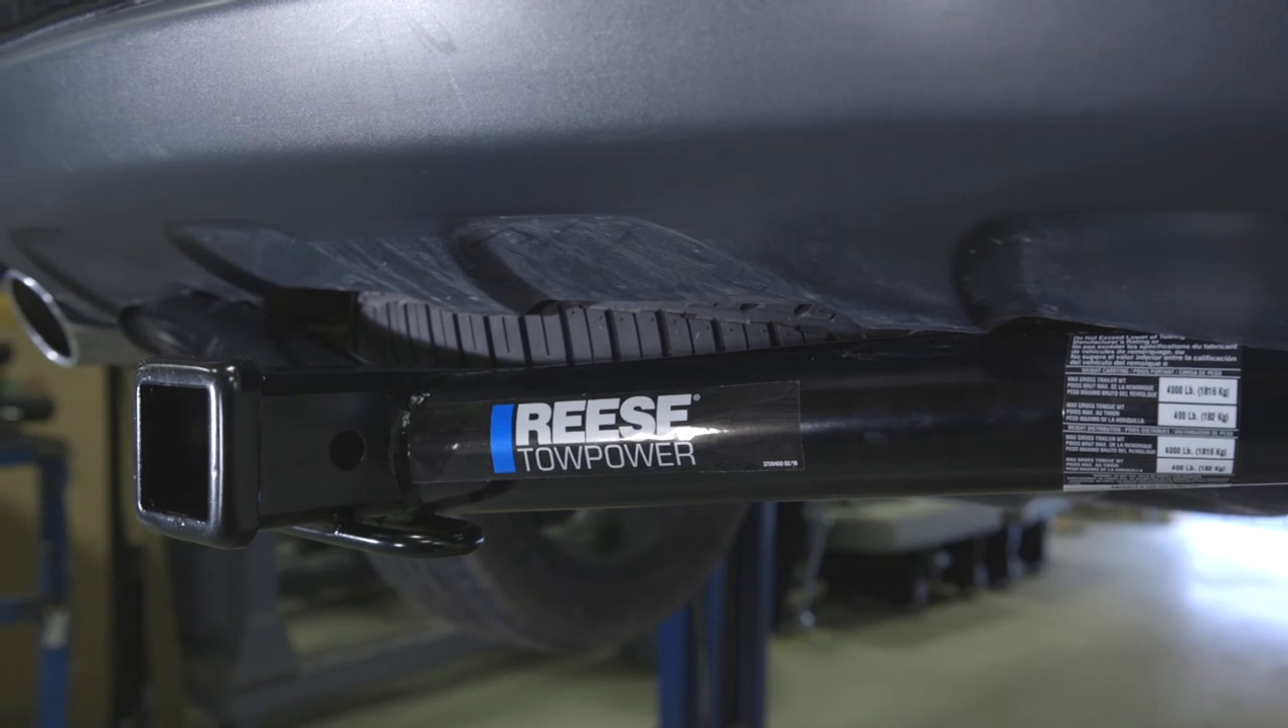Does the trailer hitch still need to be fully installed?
No.